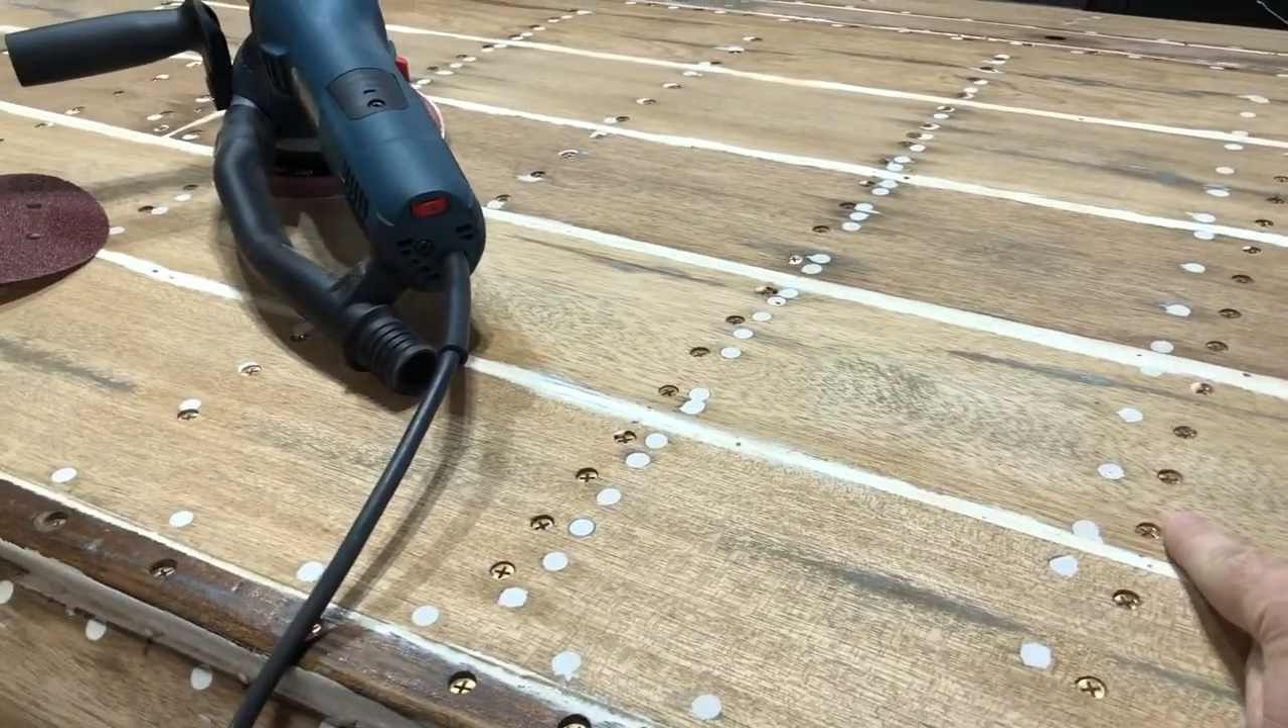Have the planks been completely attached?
Yes.